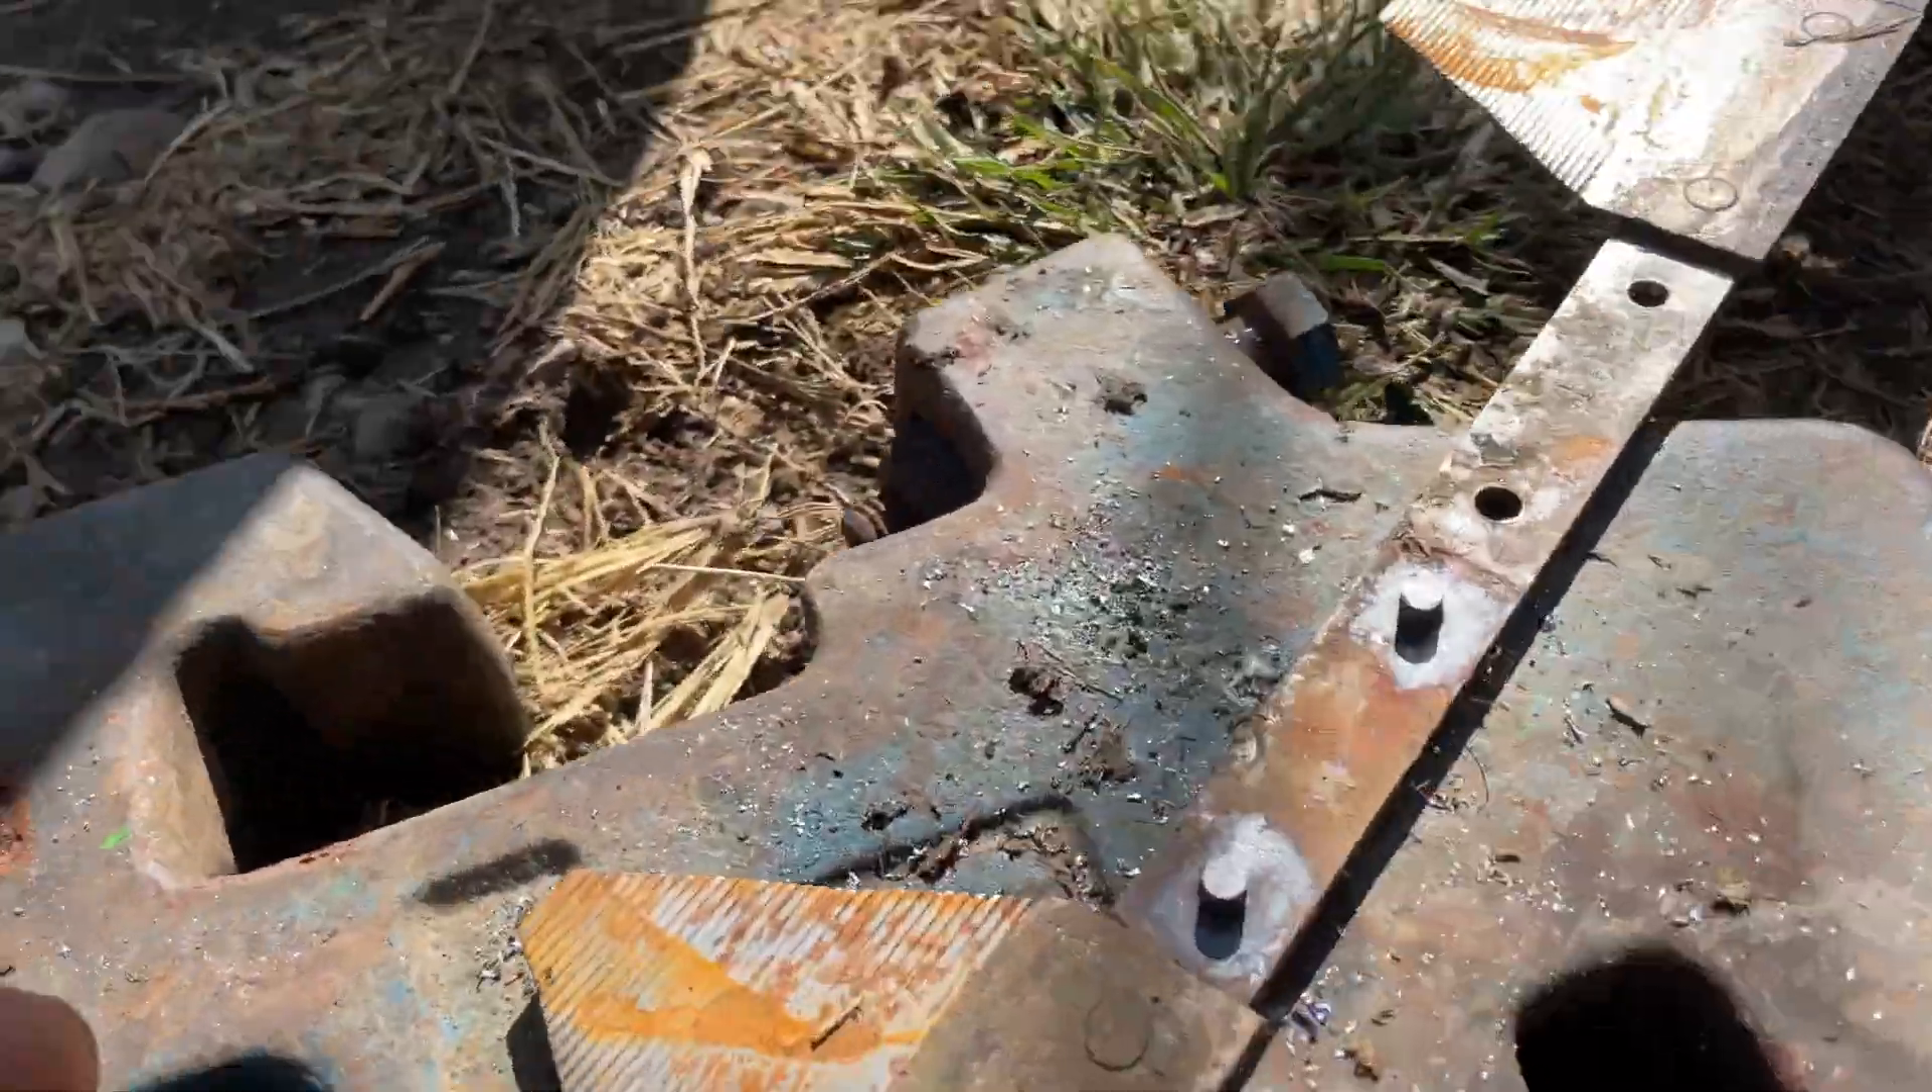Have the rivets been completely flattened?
No.